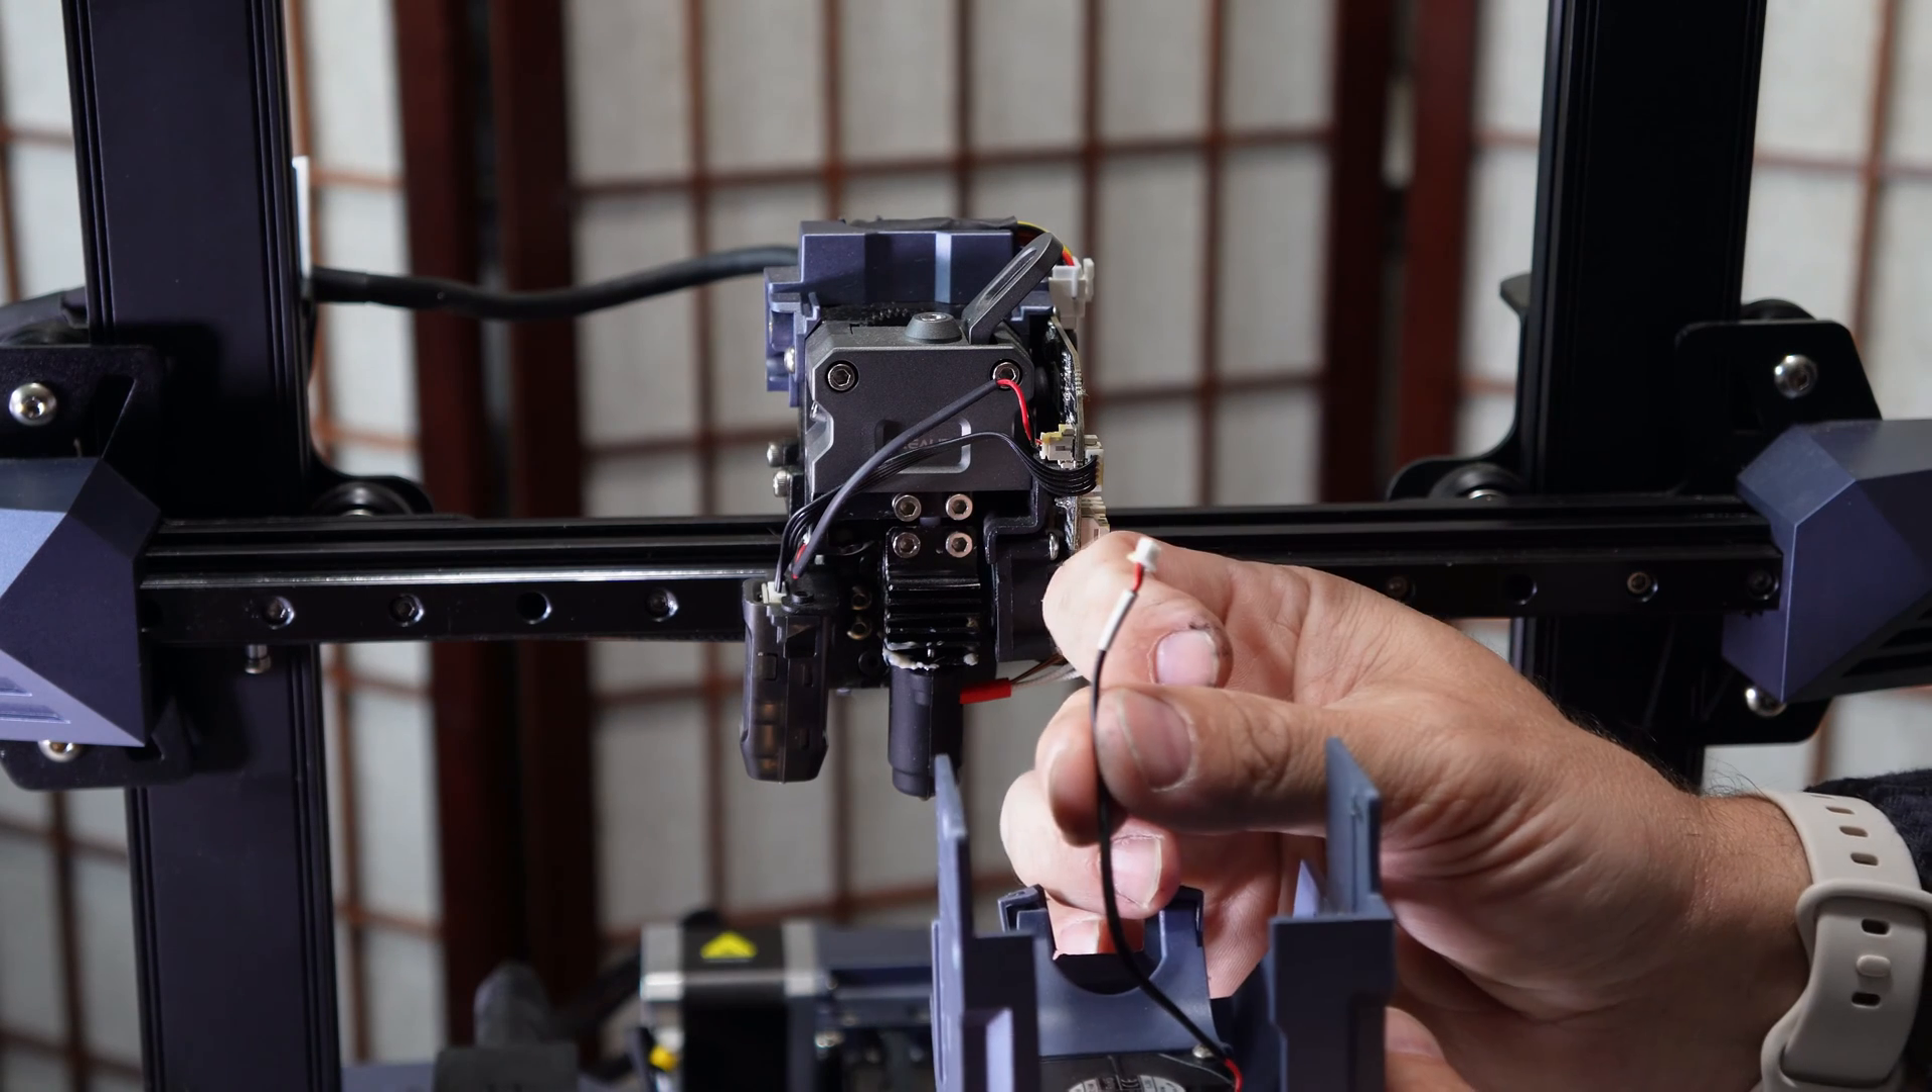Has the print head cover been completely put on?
No.